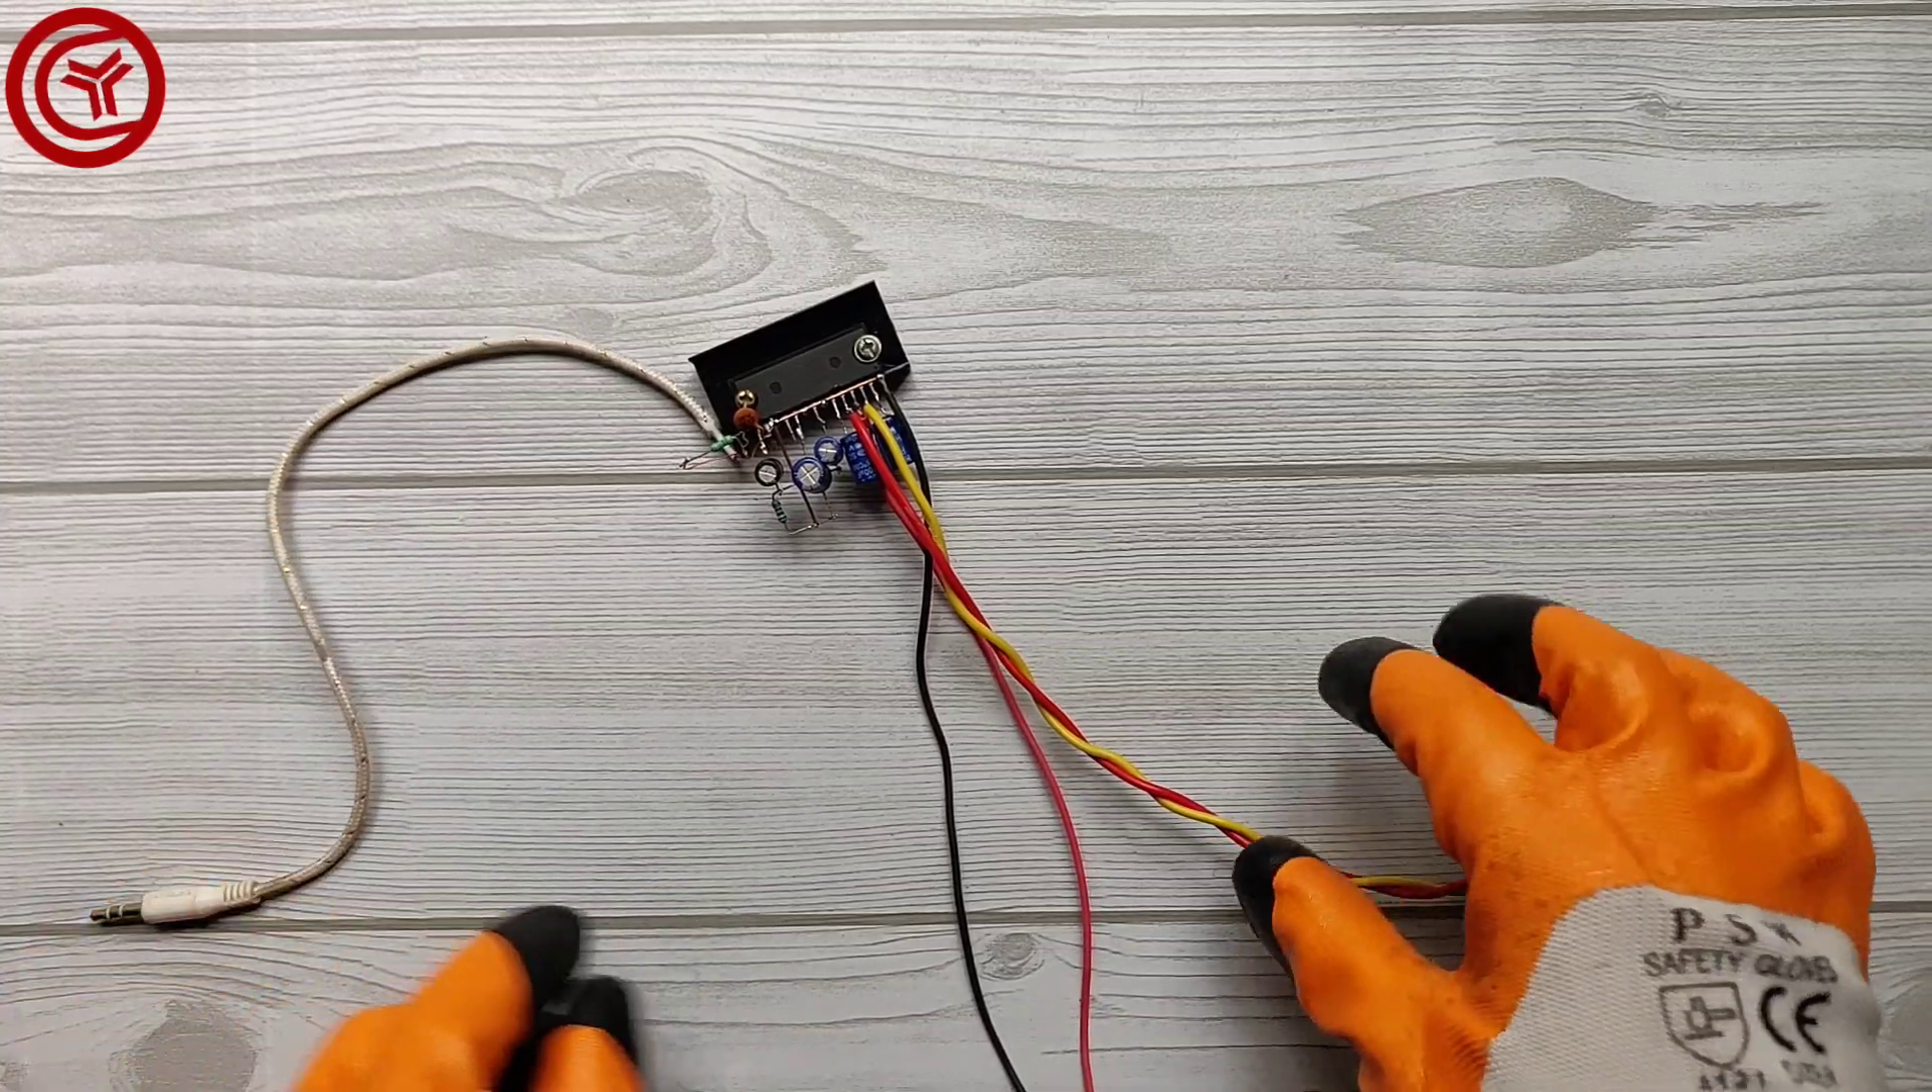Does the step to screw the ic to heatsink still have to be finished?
No.